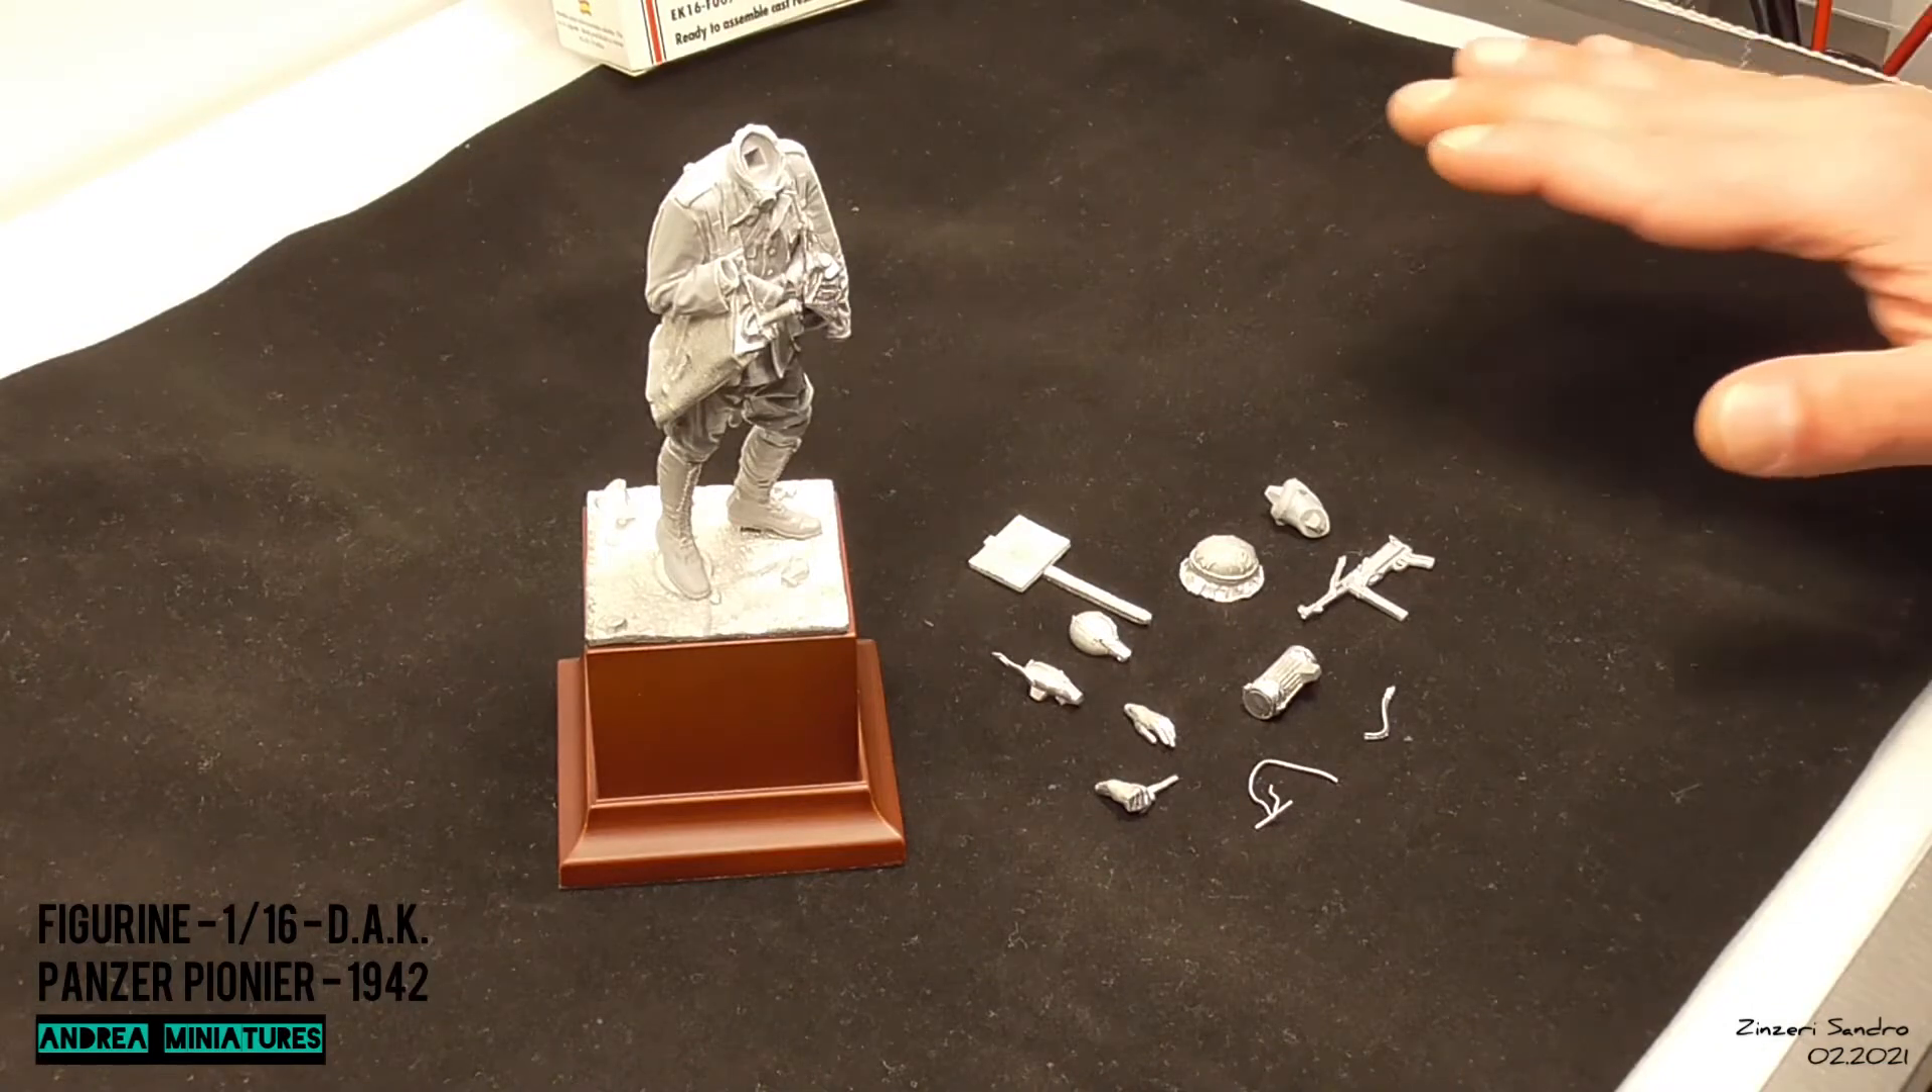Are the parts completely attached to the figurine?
No.